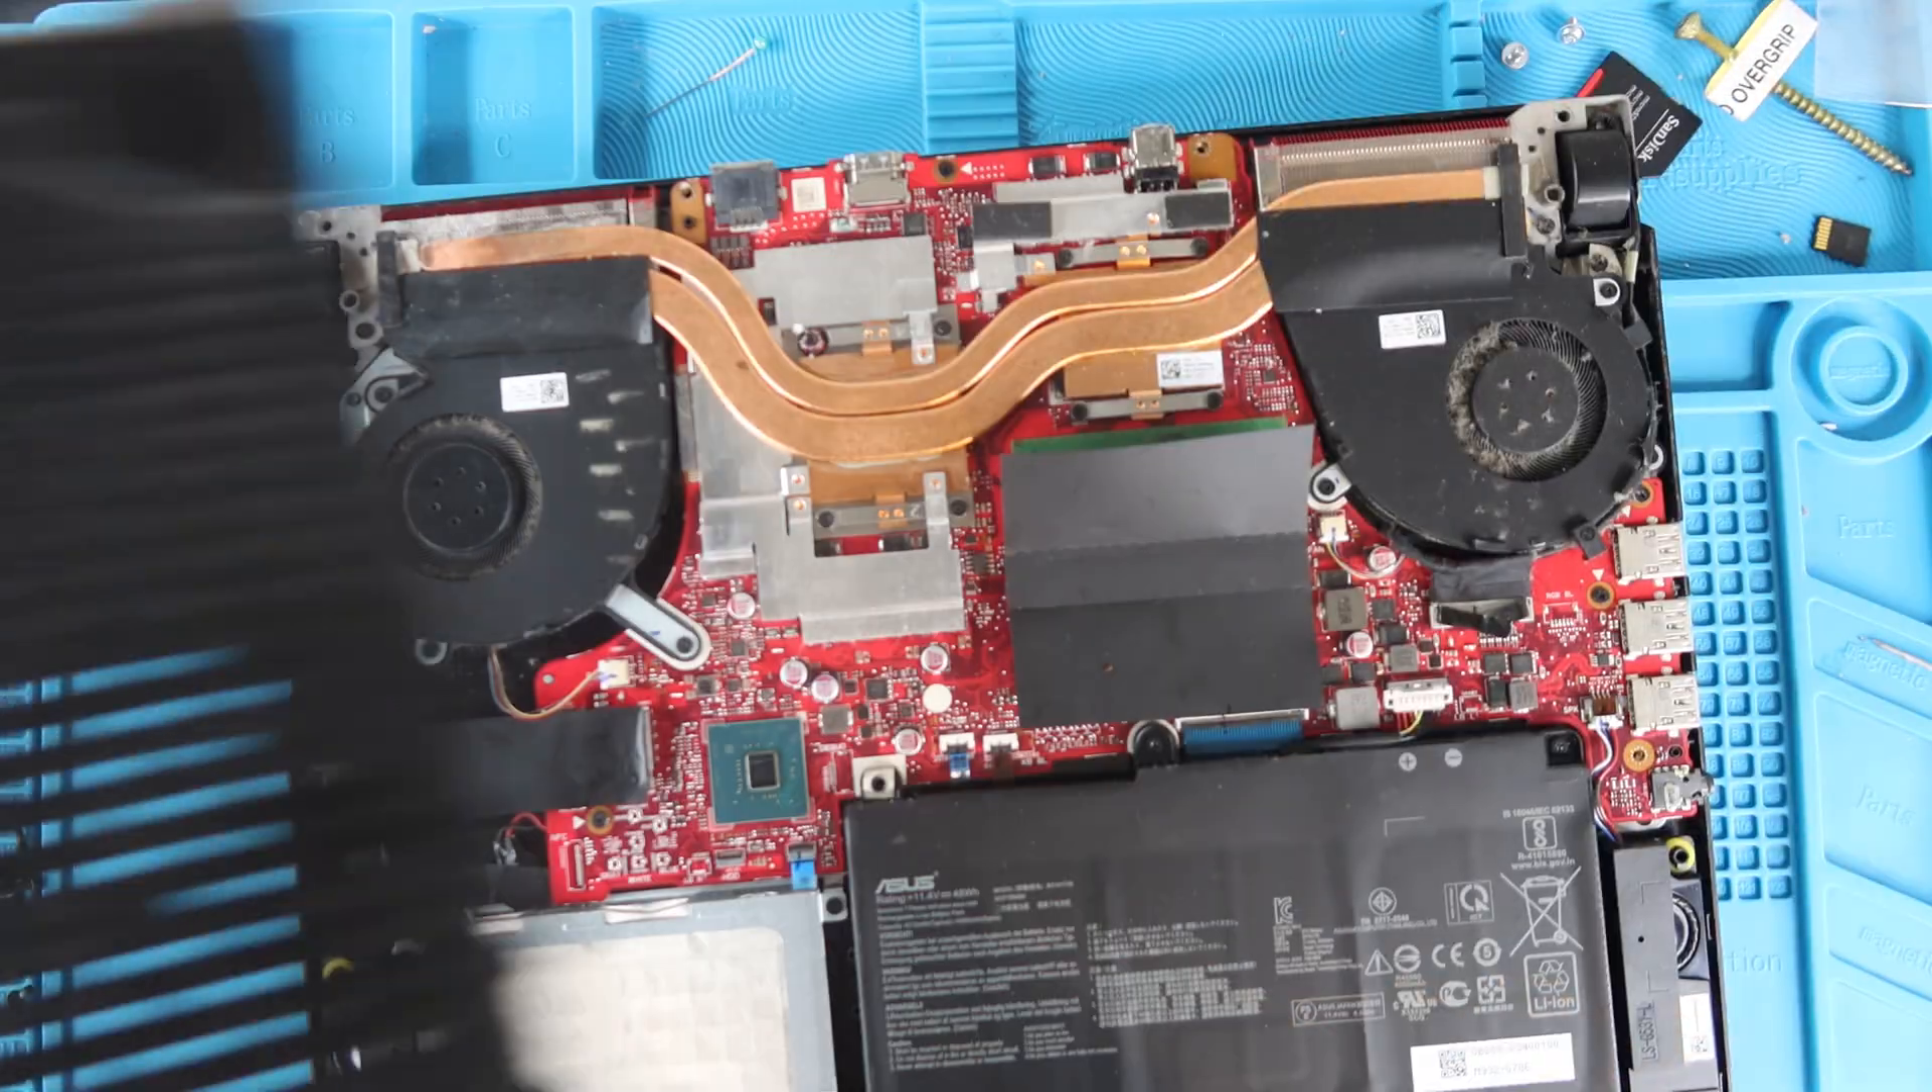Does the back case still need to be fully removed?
No.